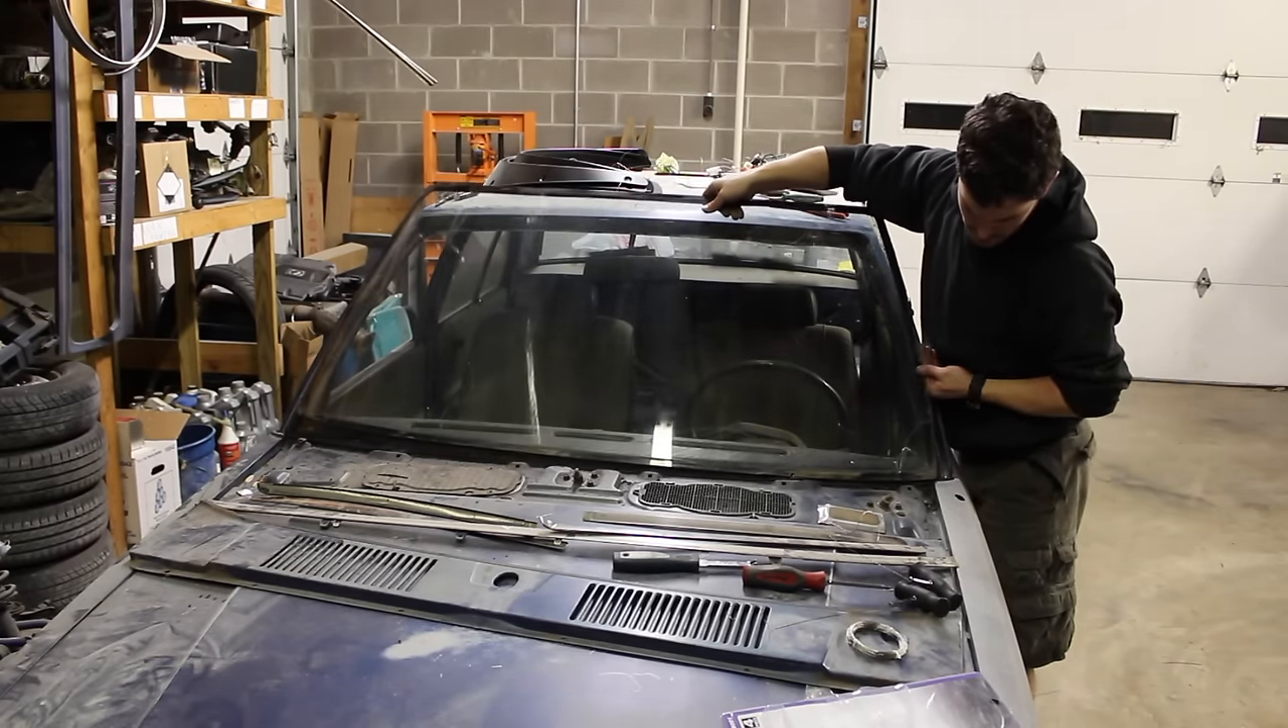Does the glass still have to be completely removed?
Yes.